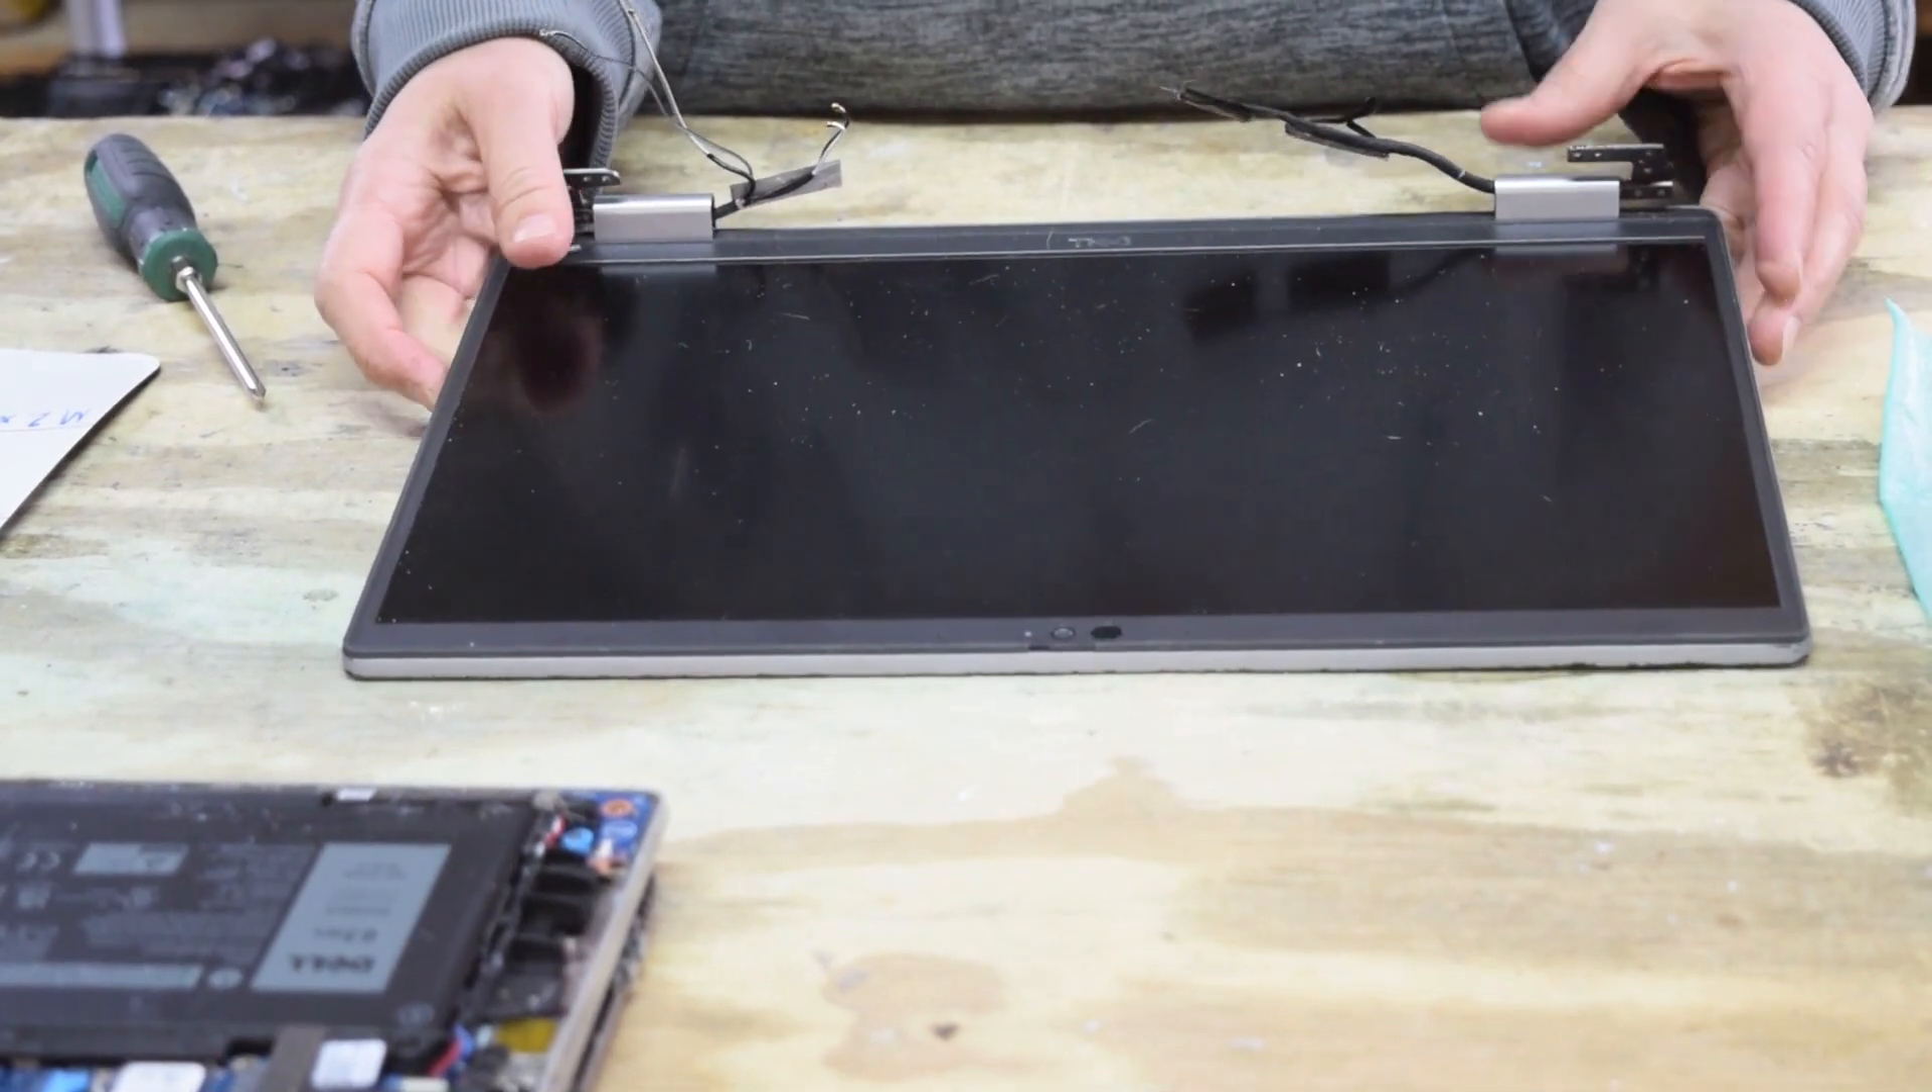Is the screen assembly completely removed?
Yes.